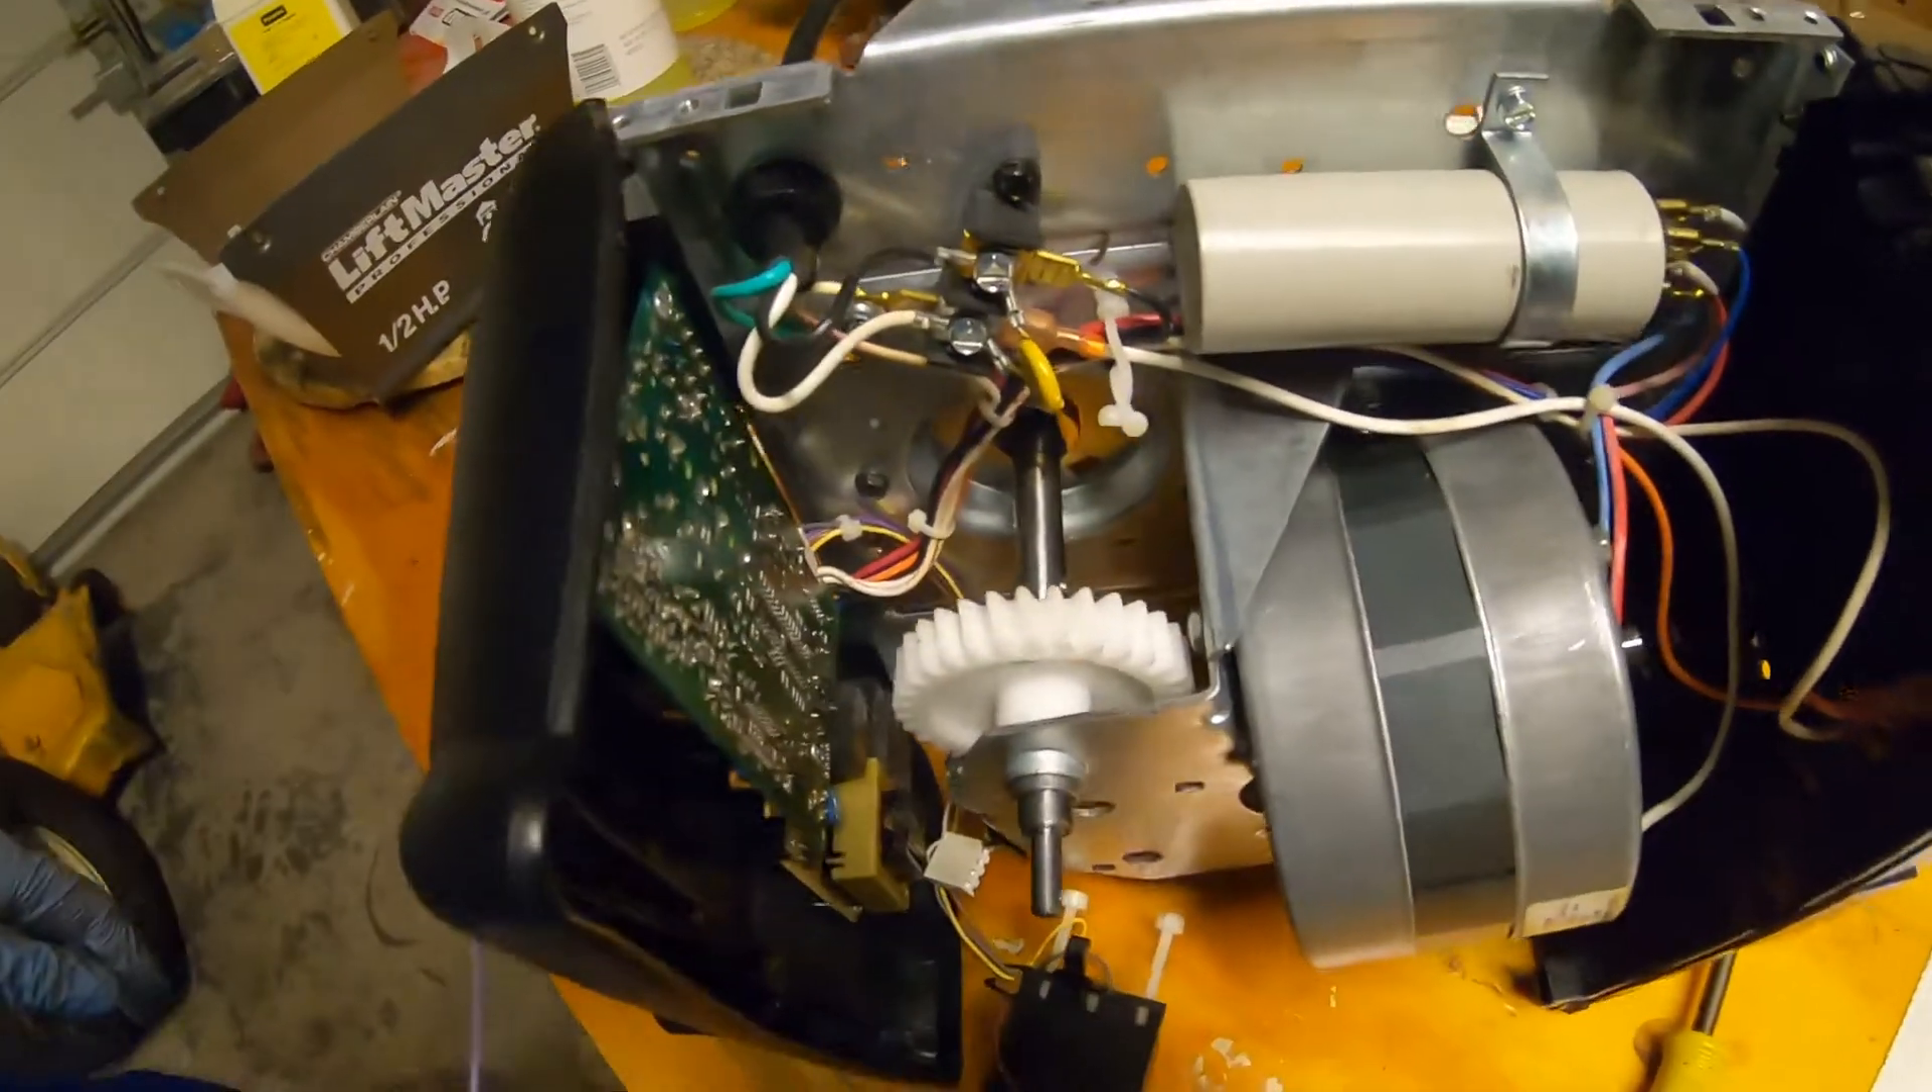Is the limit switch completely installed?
No.